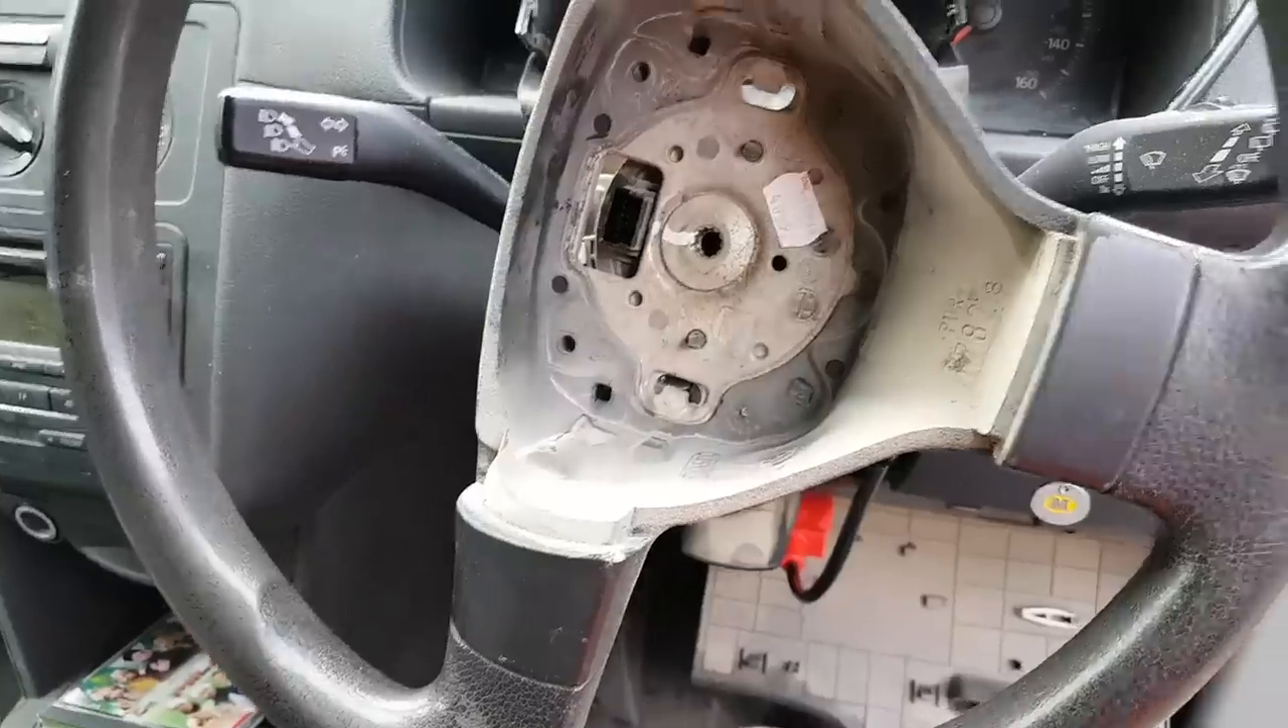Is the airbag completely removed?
Yes.